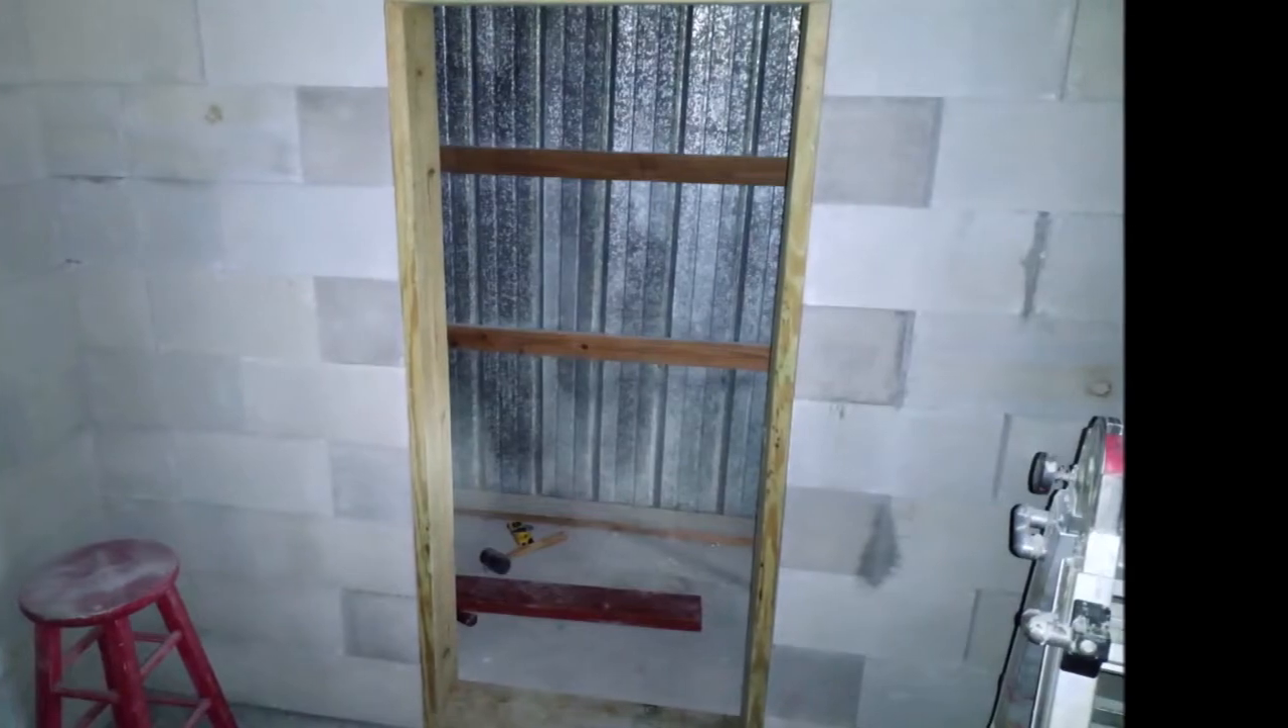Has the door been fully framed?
Yes.